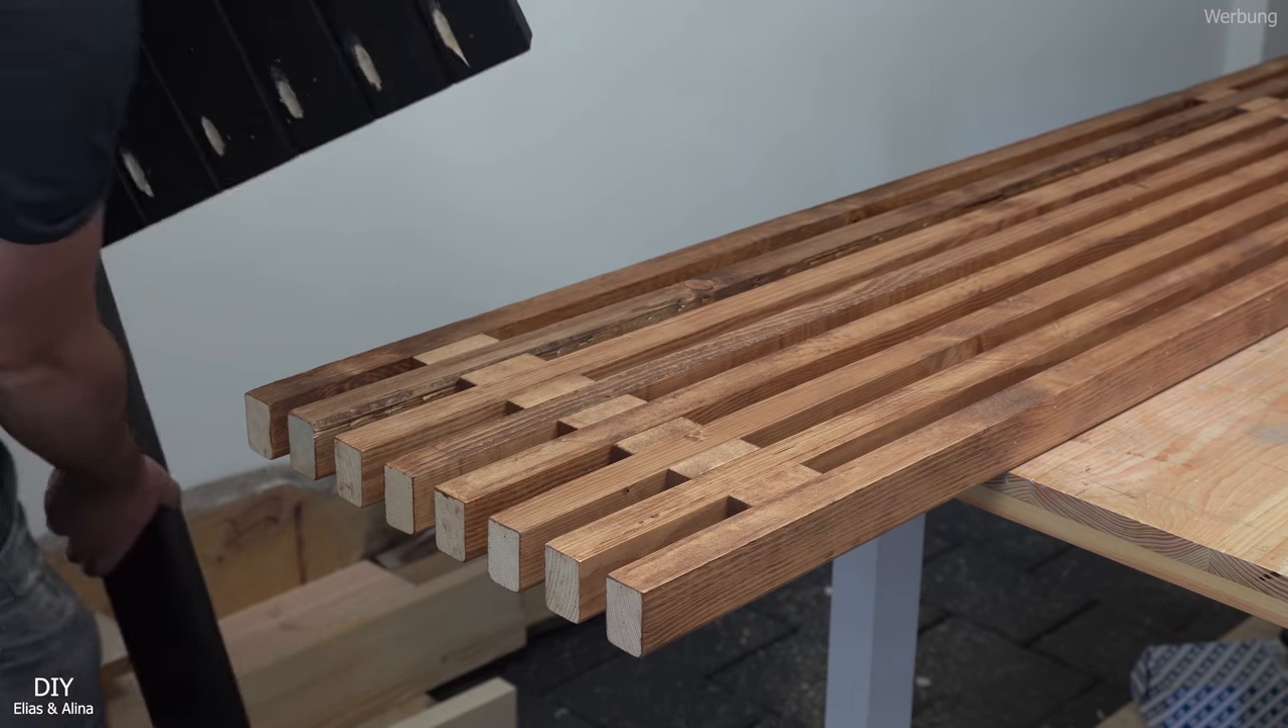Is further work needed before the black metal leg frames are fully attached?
Yes.